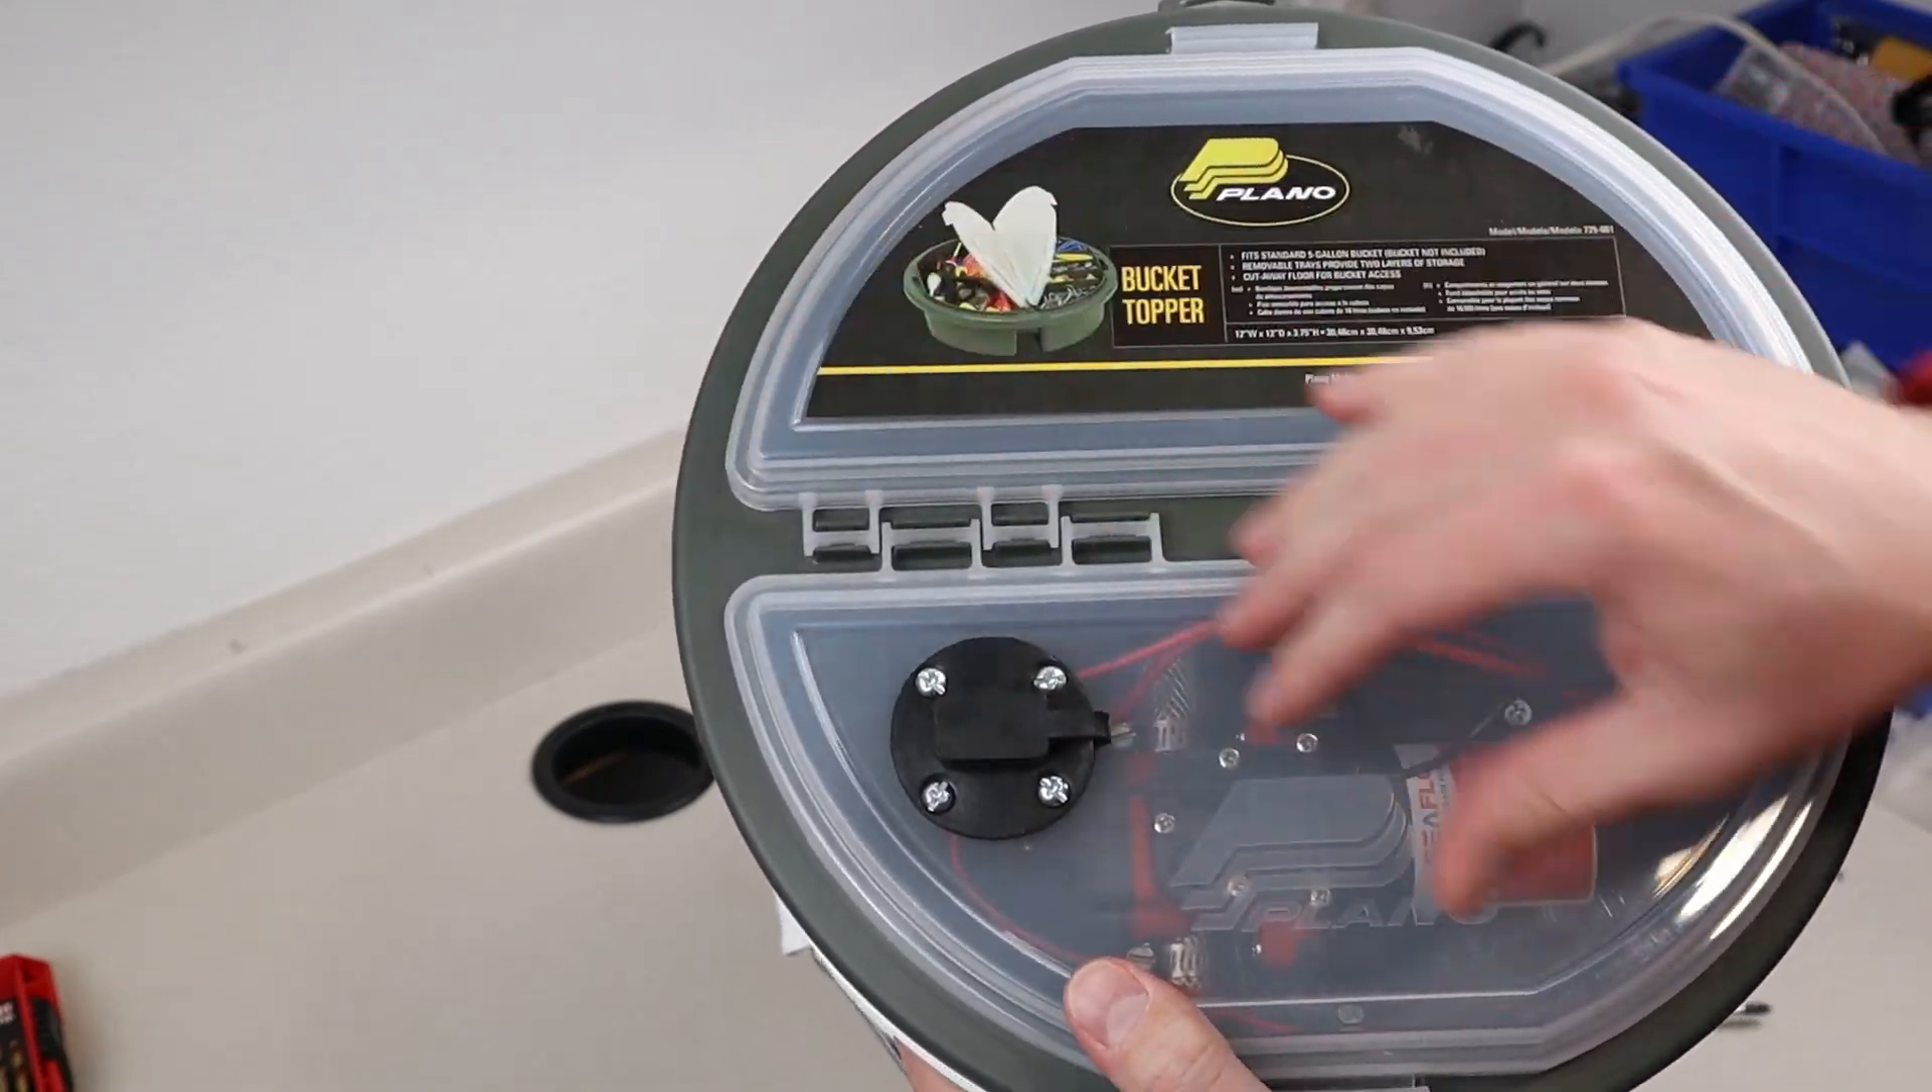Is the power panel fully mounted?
Yes.